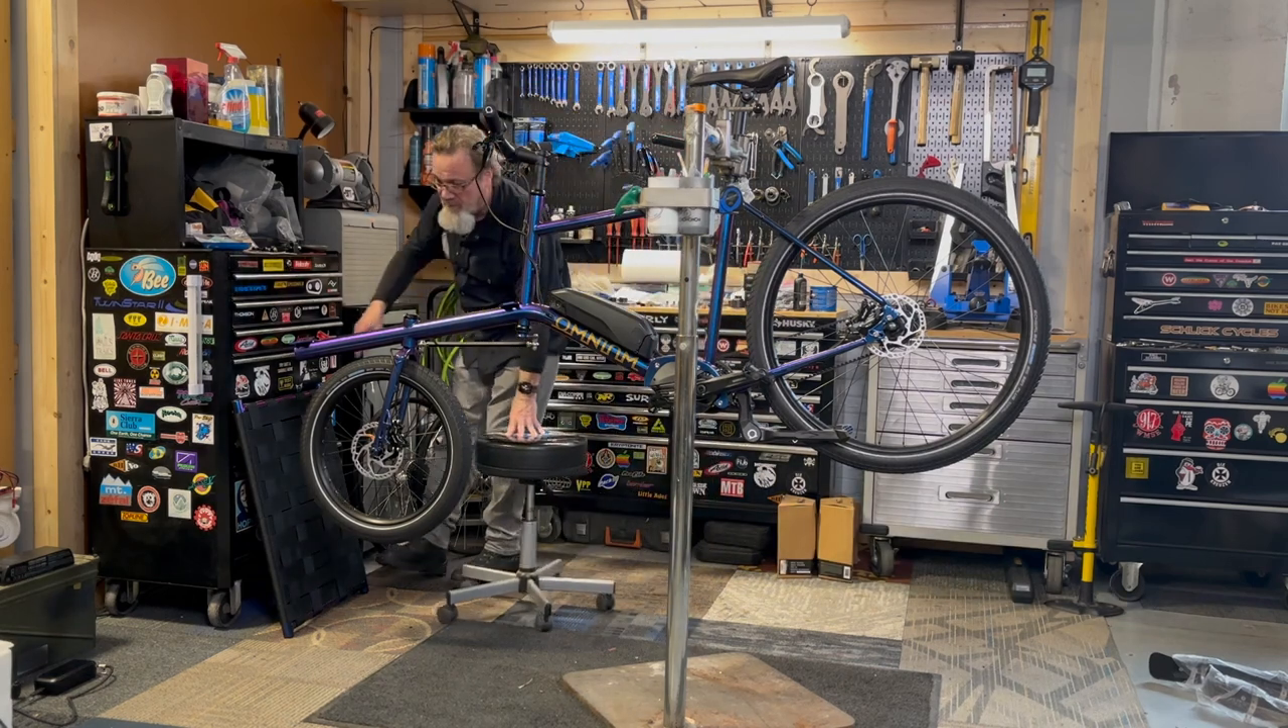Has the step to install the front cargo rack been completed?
No.